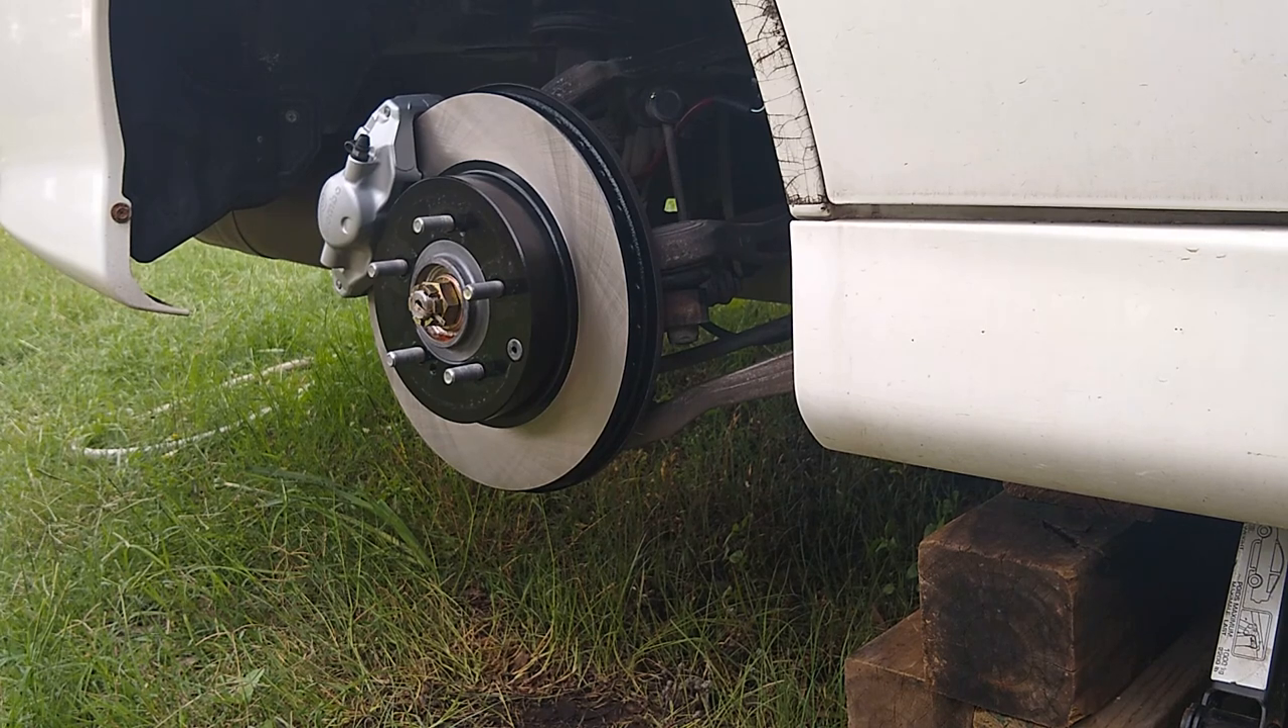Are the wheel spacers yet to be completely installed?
Yes.